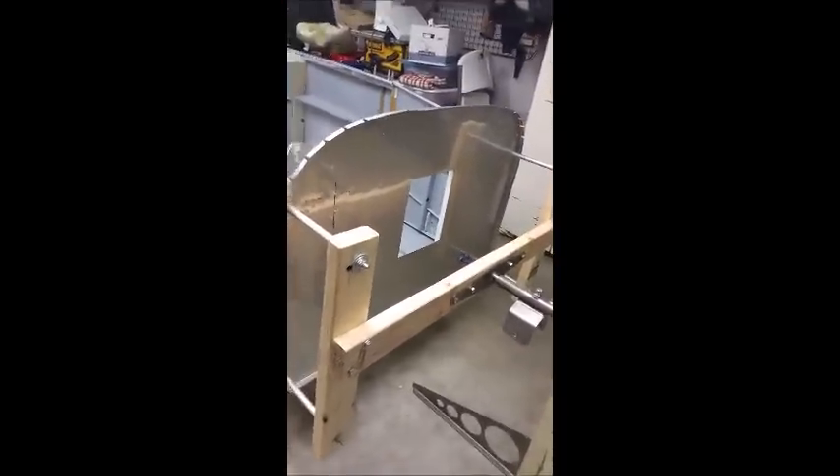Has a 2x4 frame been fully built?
Yes.